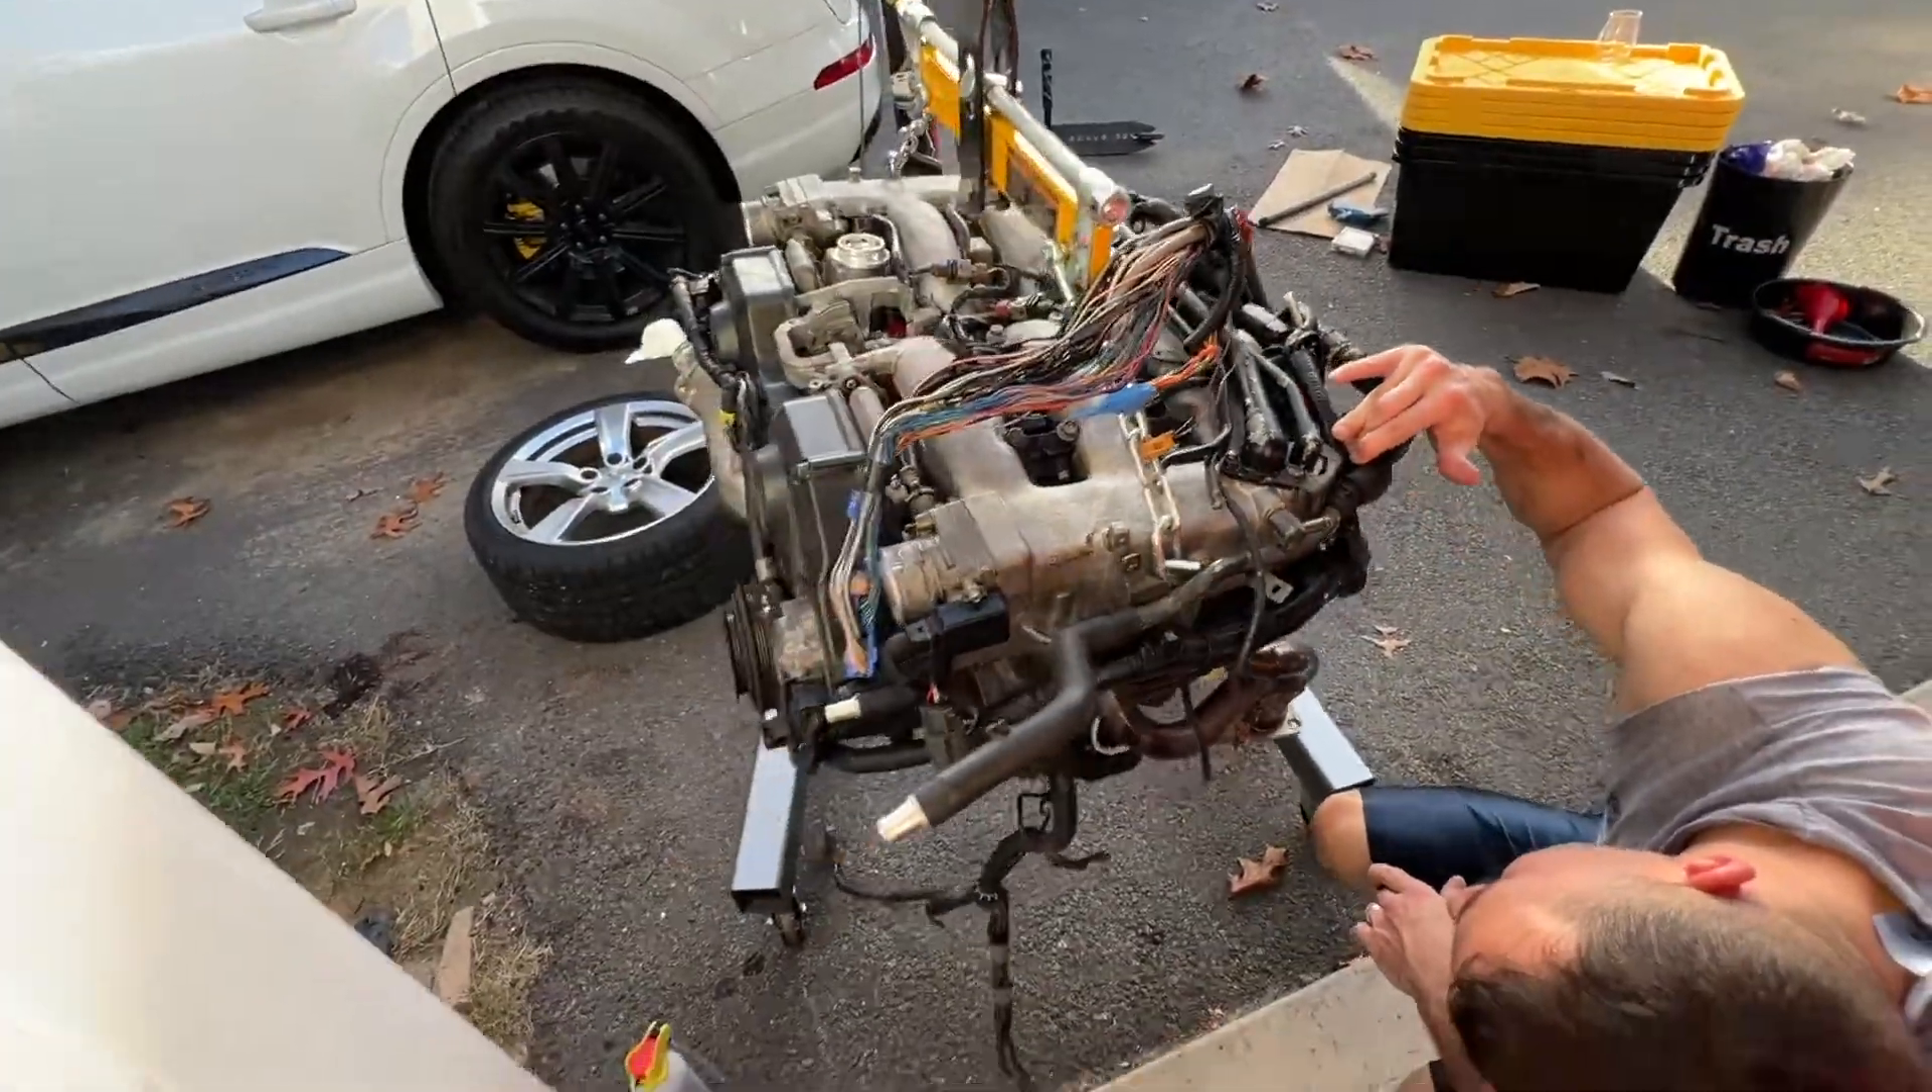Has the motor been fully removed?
Yes.